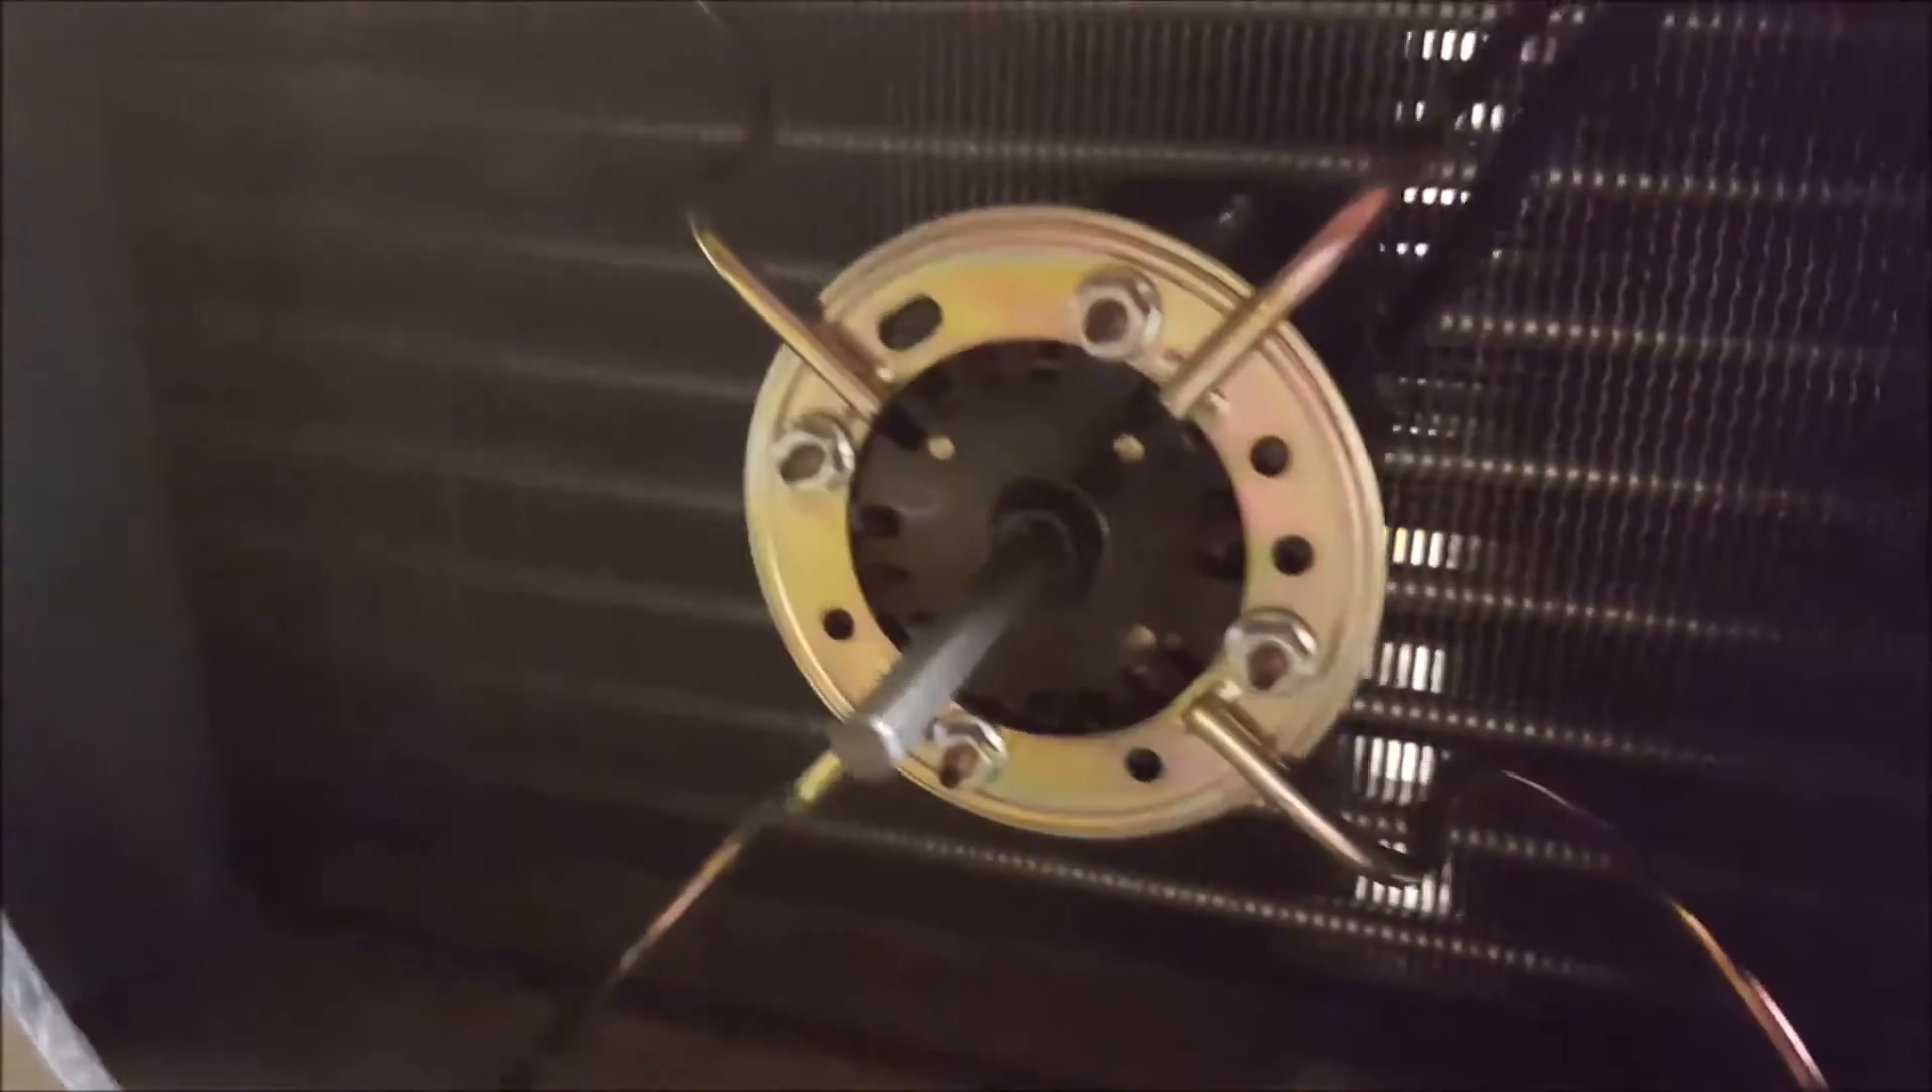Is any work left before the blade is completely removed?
No.